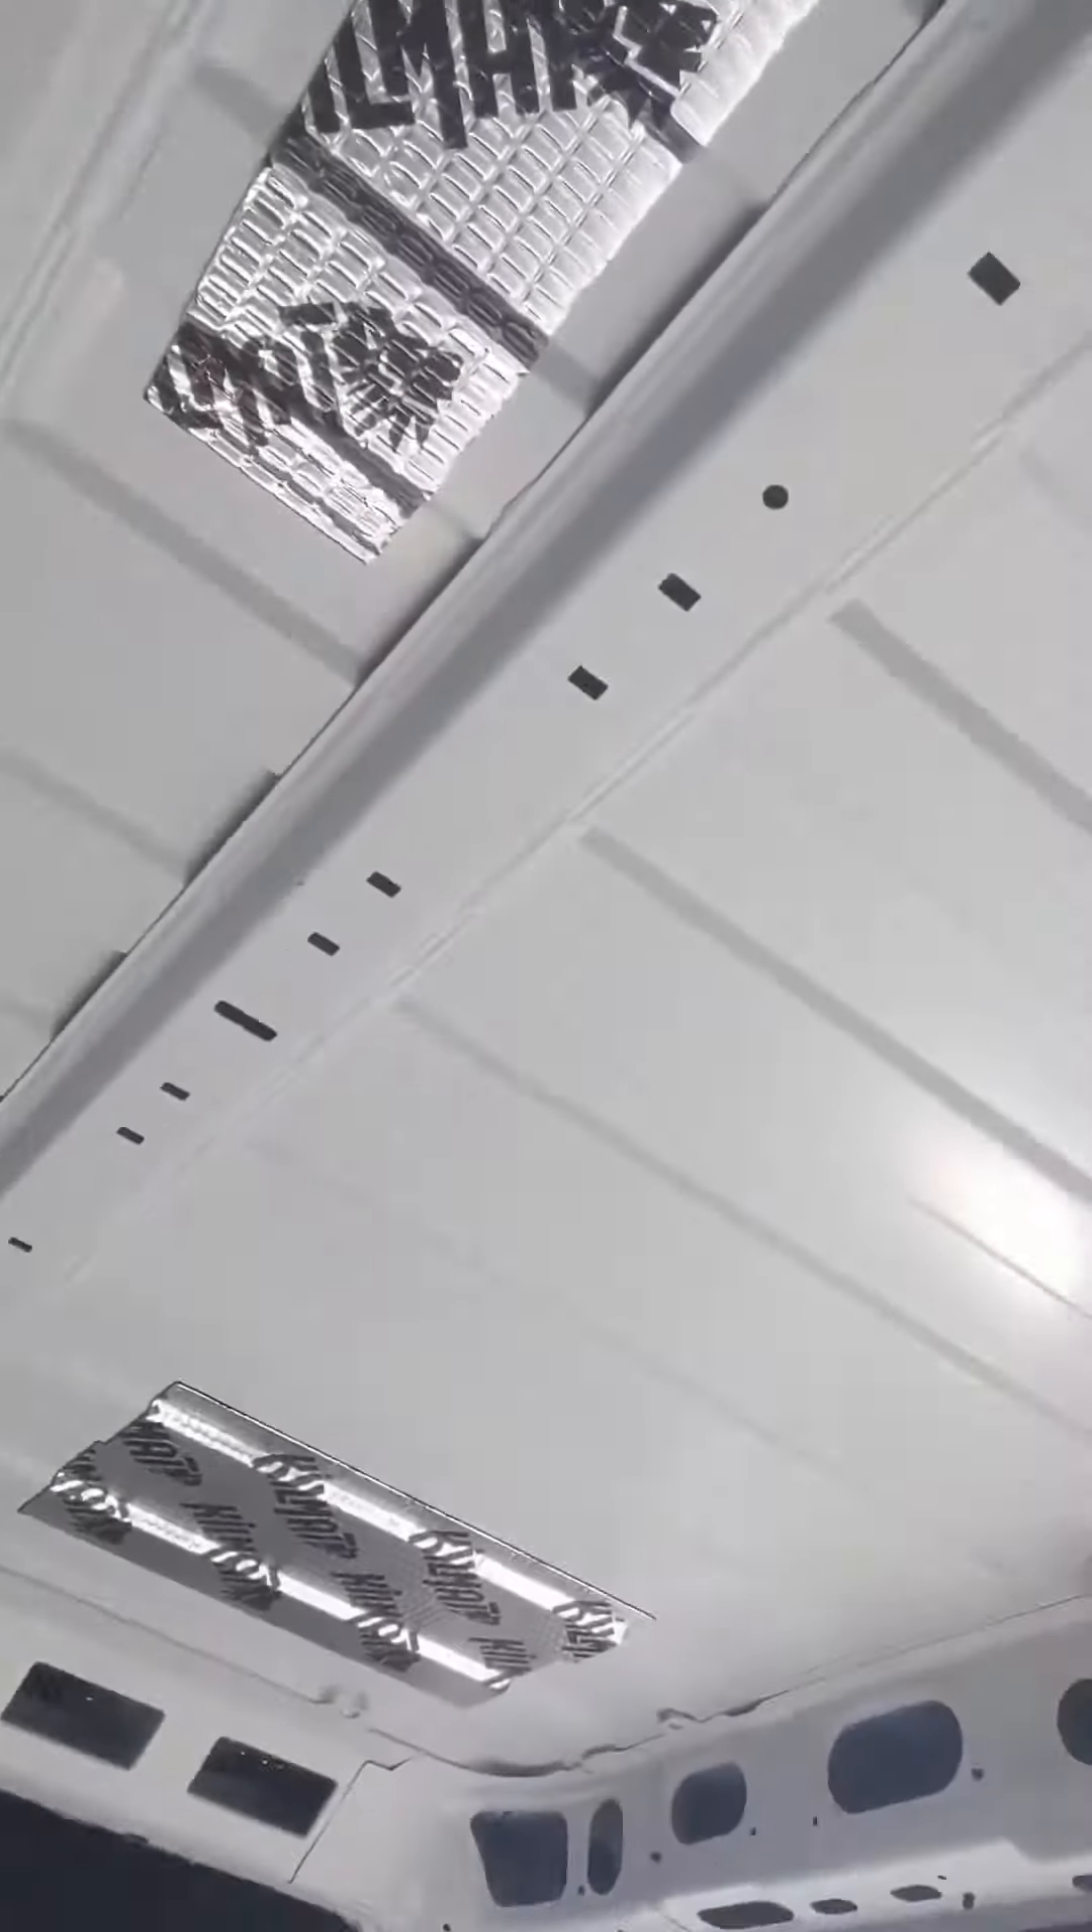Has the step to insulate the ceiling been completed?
No.